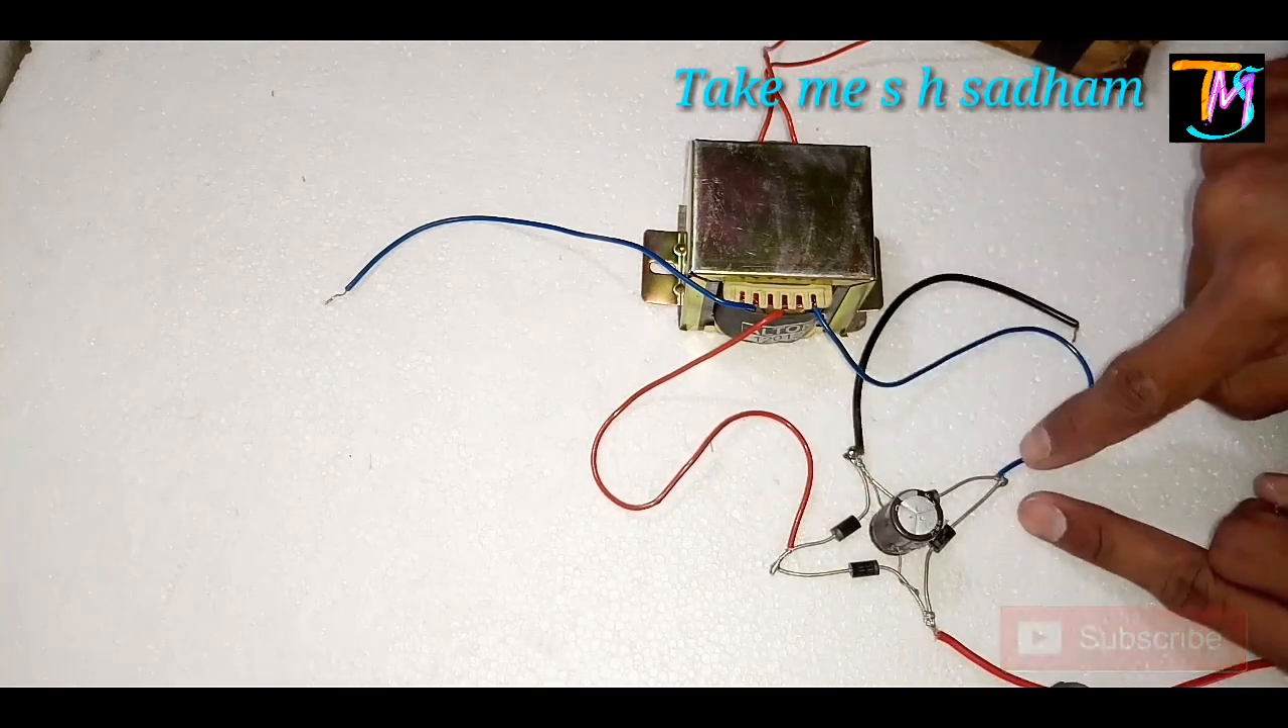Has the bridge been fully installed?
Yes.